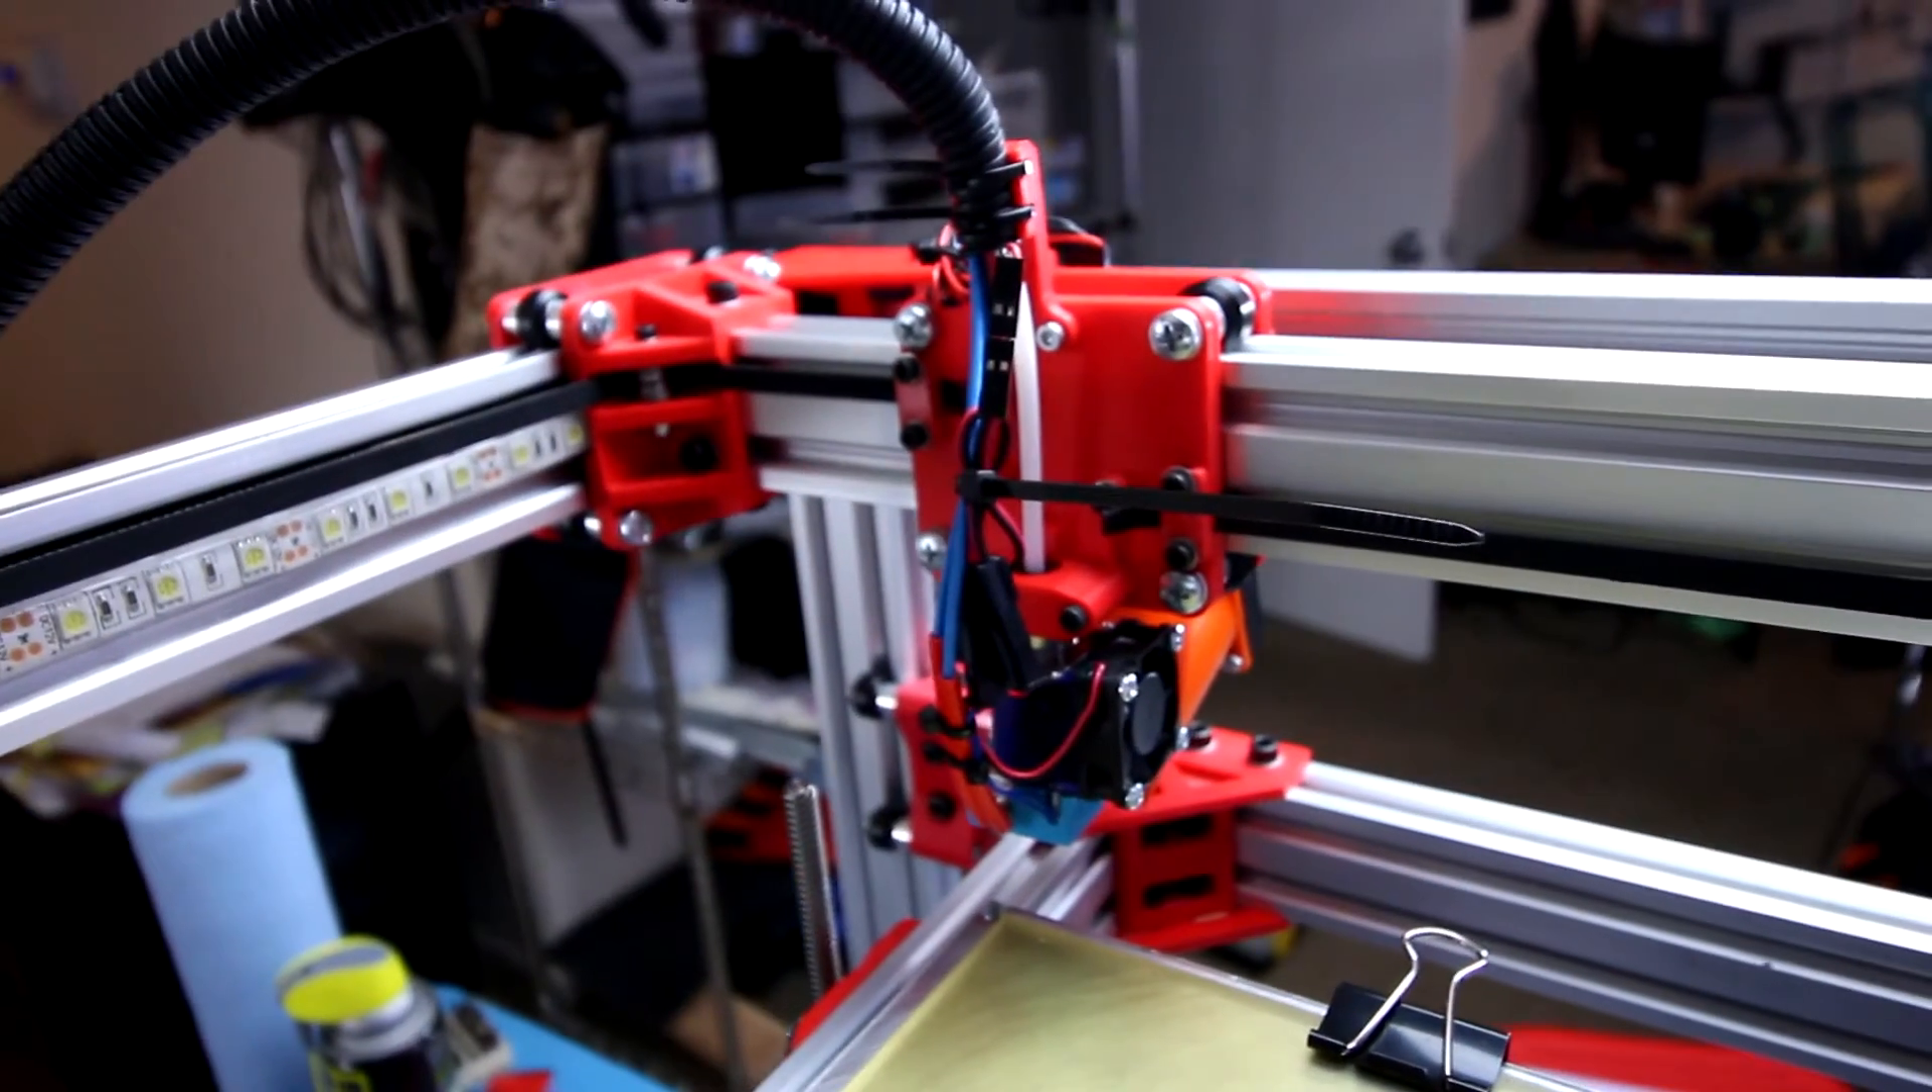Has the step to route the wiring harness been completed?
Yes.